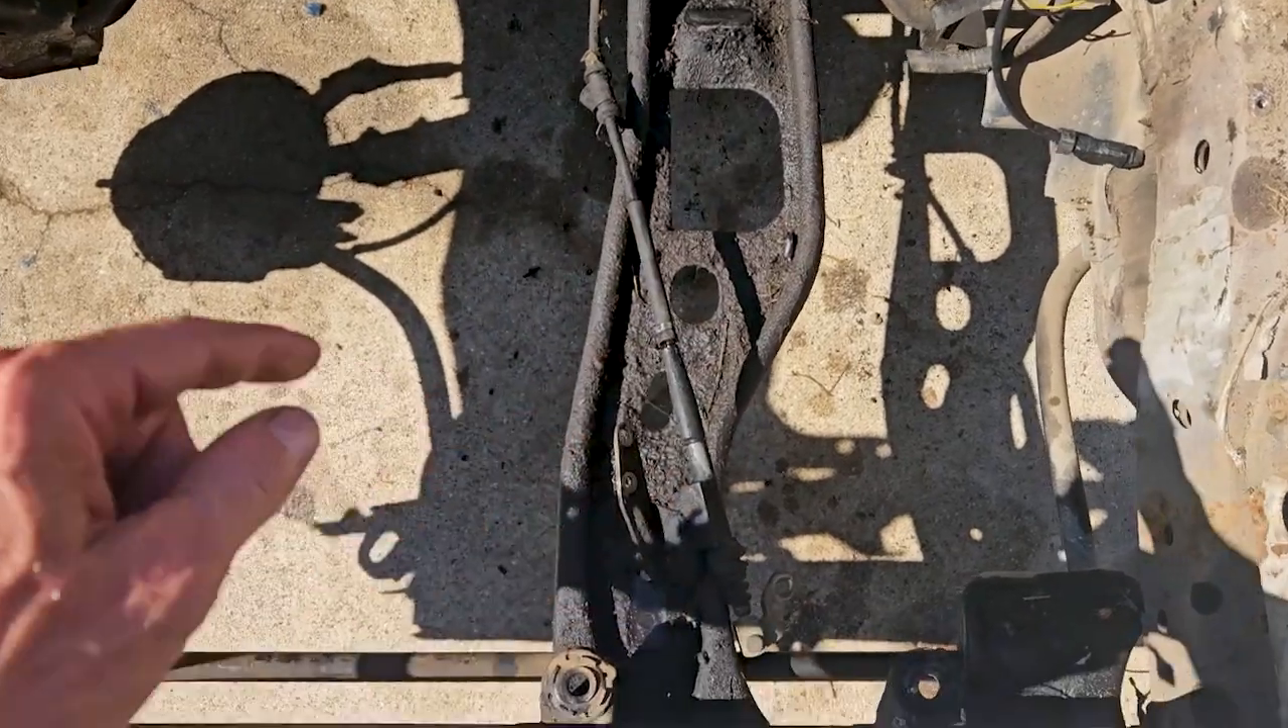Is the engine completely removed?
Yes.